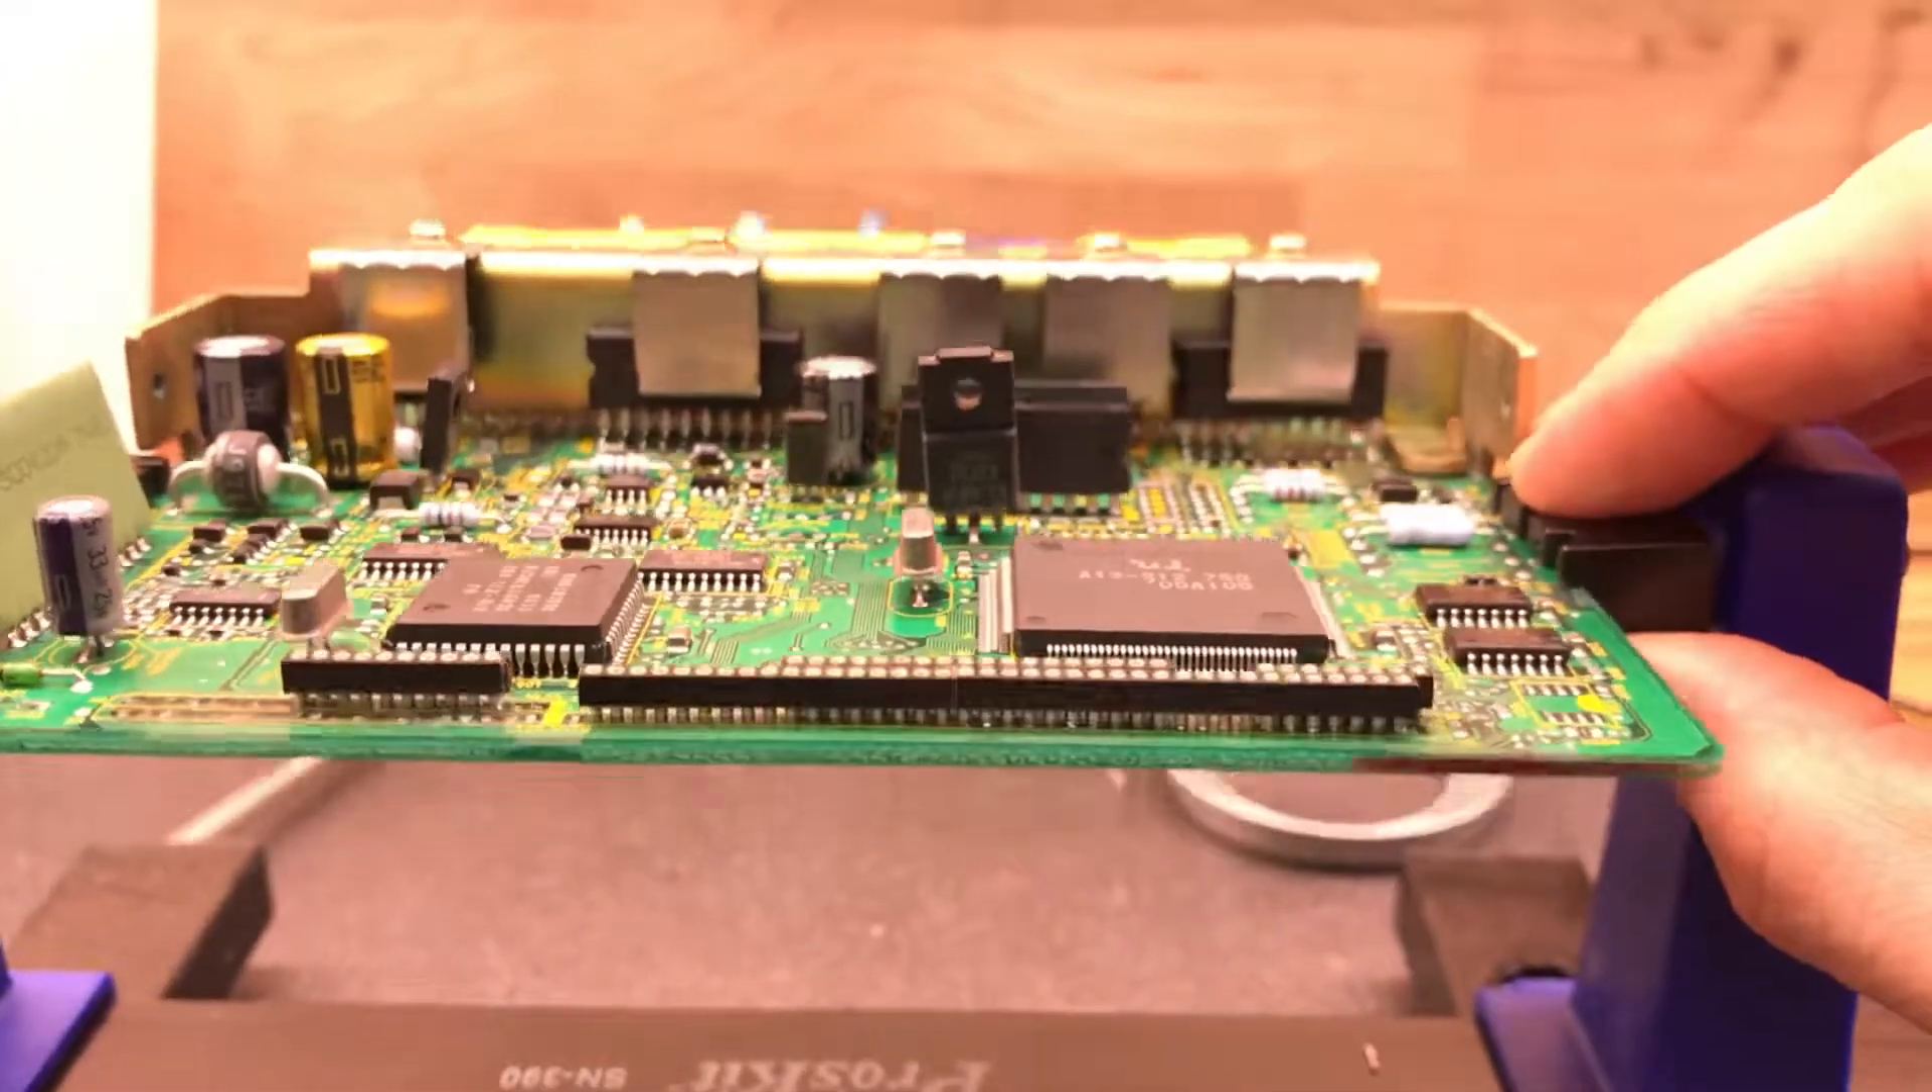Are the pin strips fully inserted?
Yes.